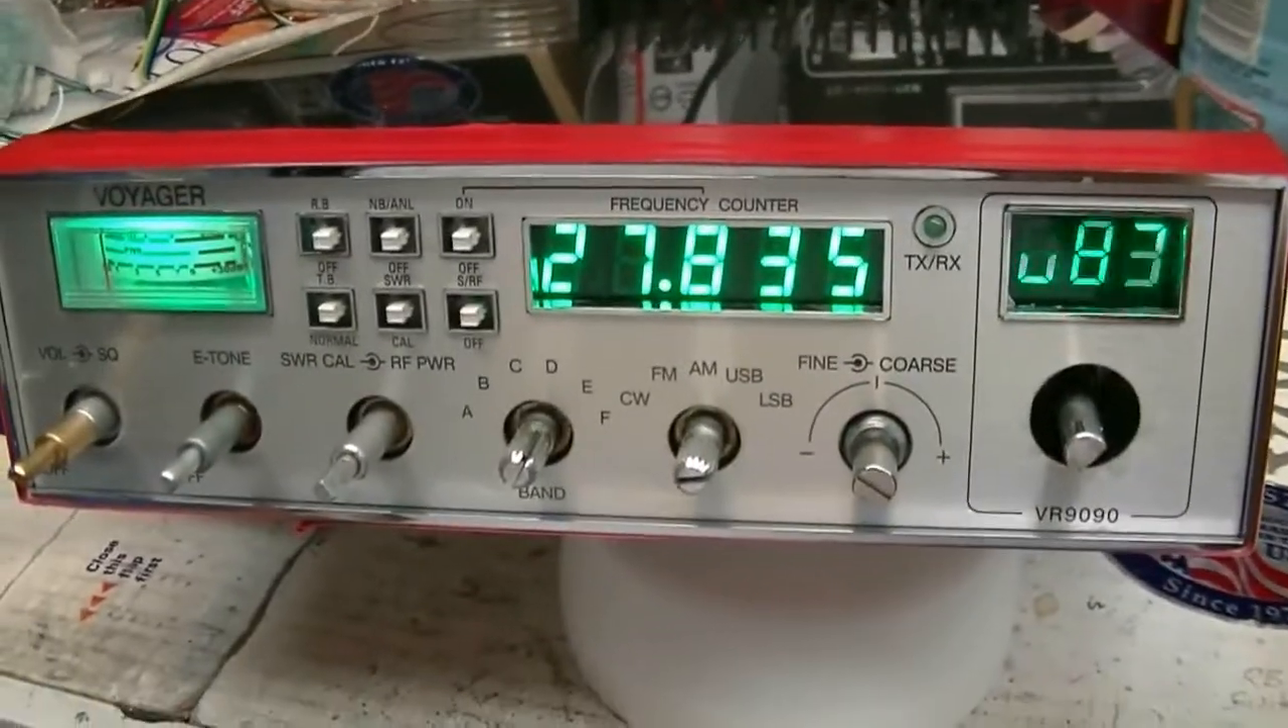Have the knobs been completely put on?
No.